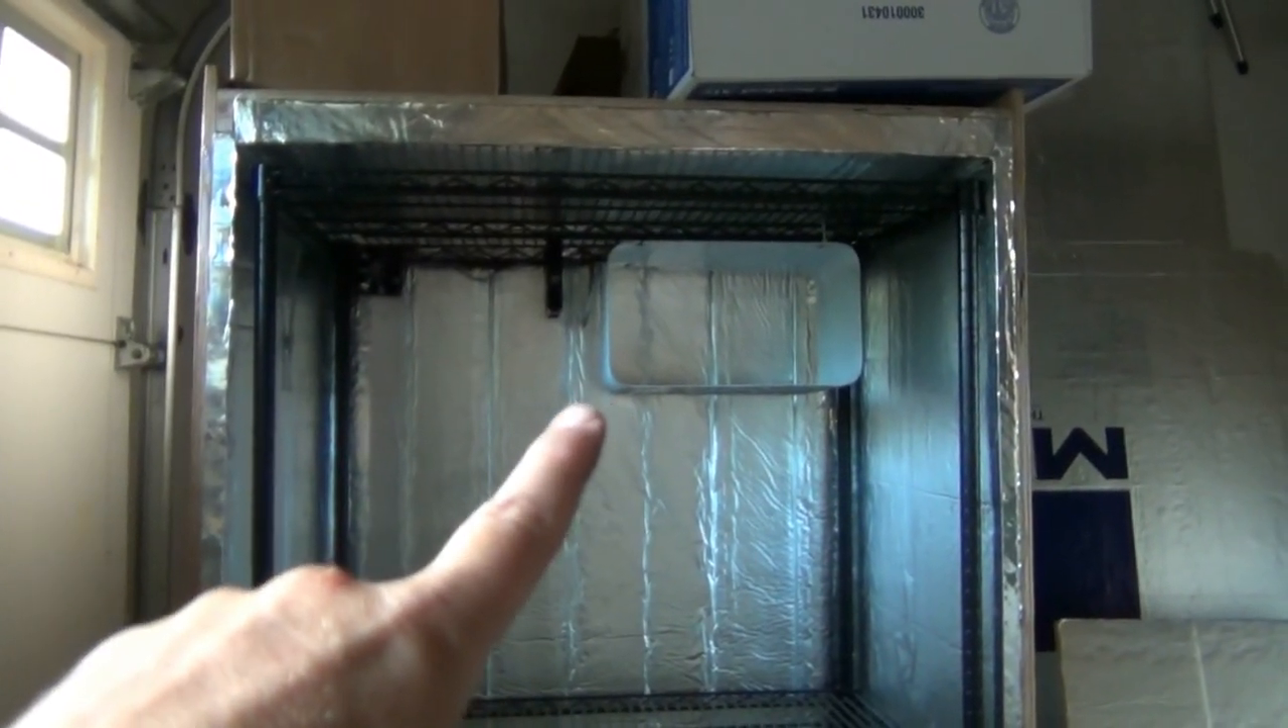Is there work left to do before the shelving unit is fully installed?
No.